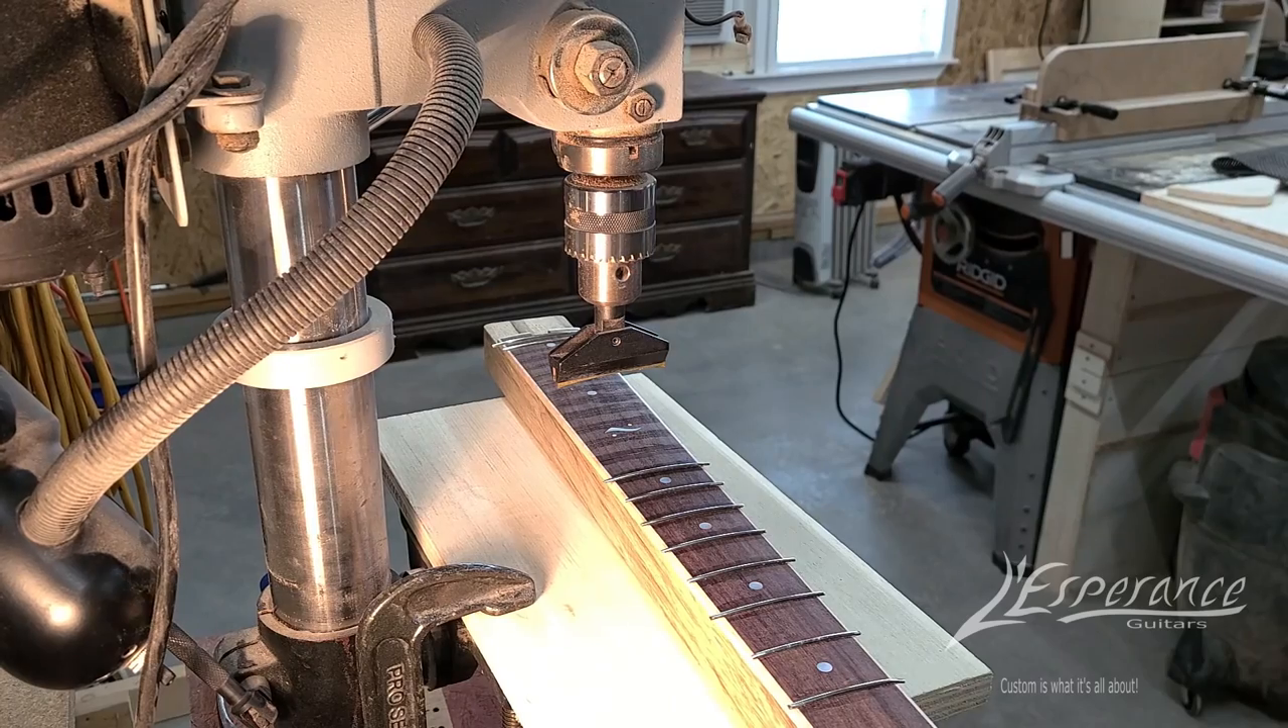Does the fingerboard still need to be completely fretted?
Yes.